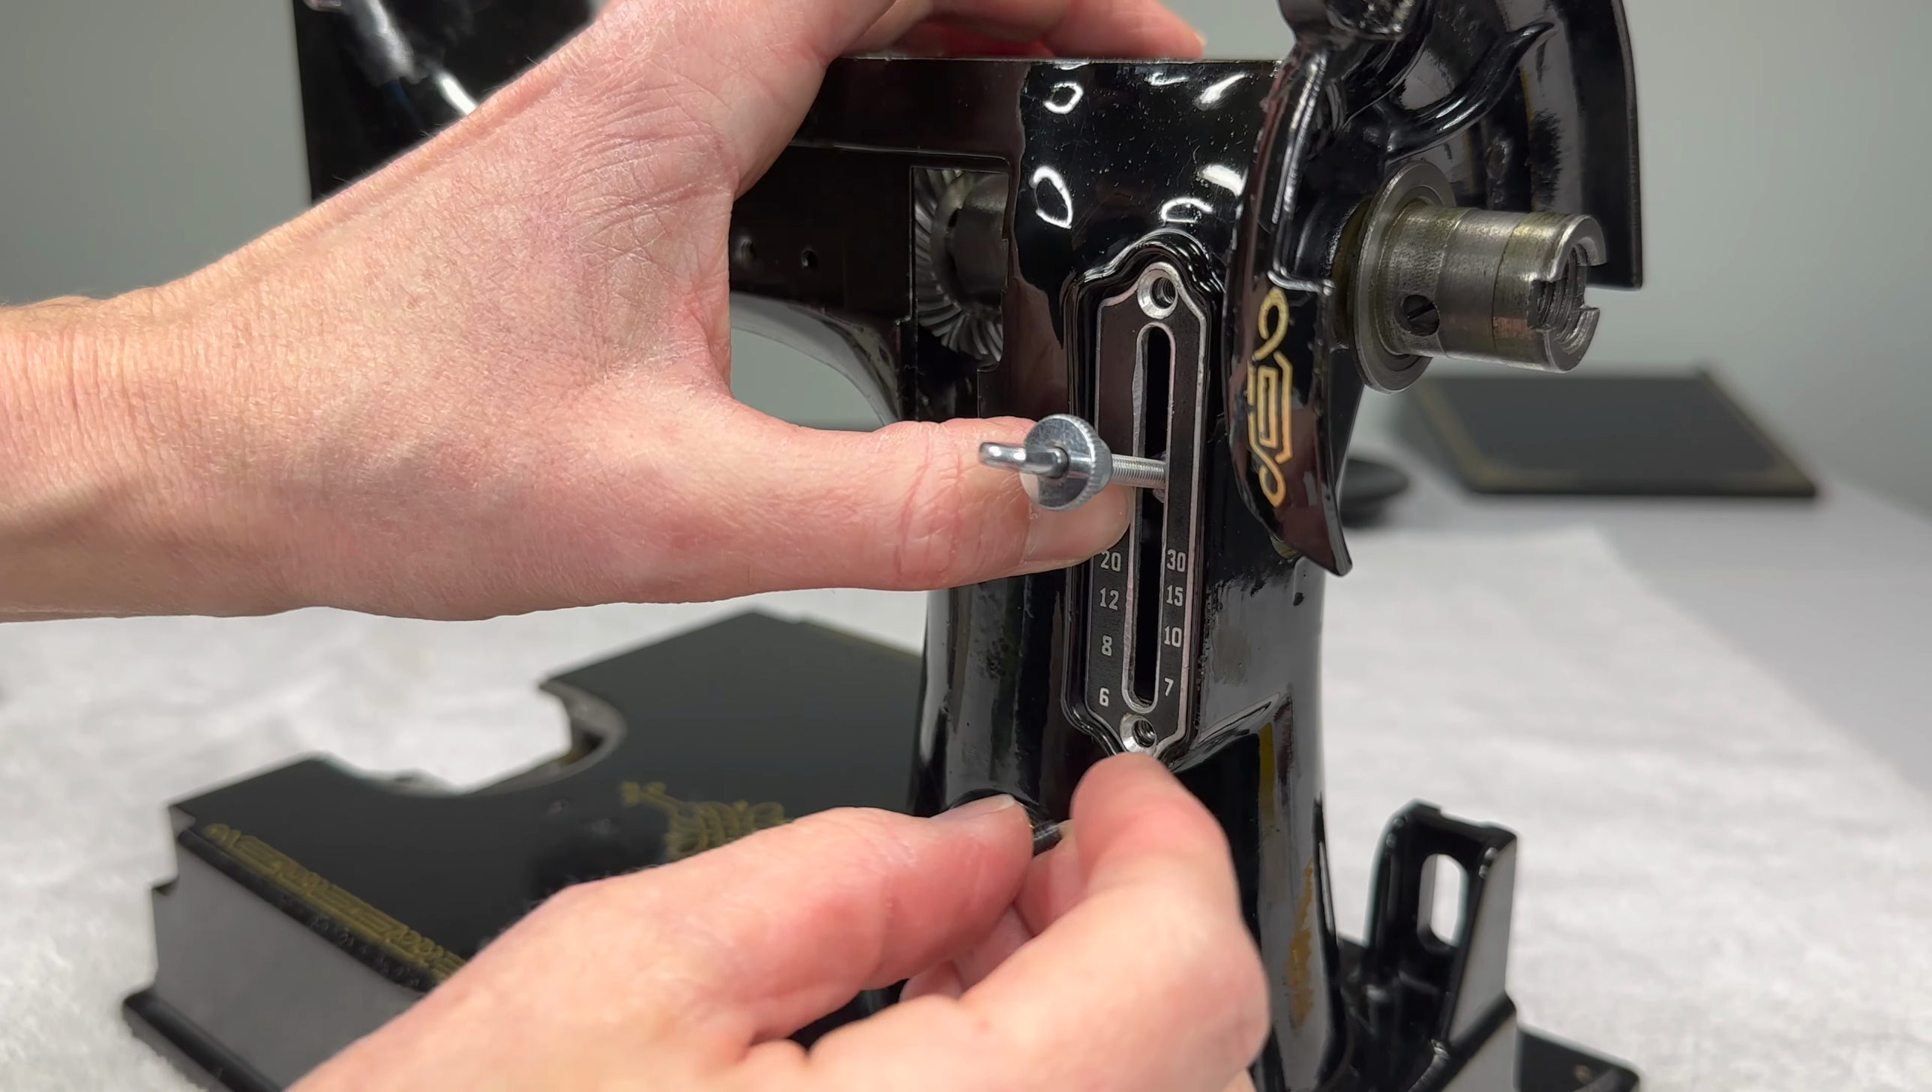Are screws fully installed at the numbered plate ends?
No.